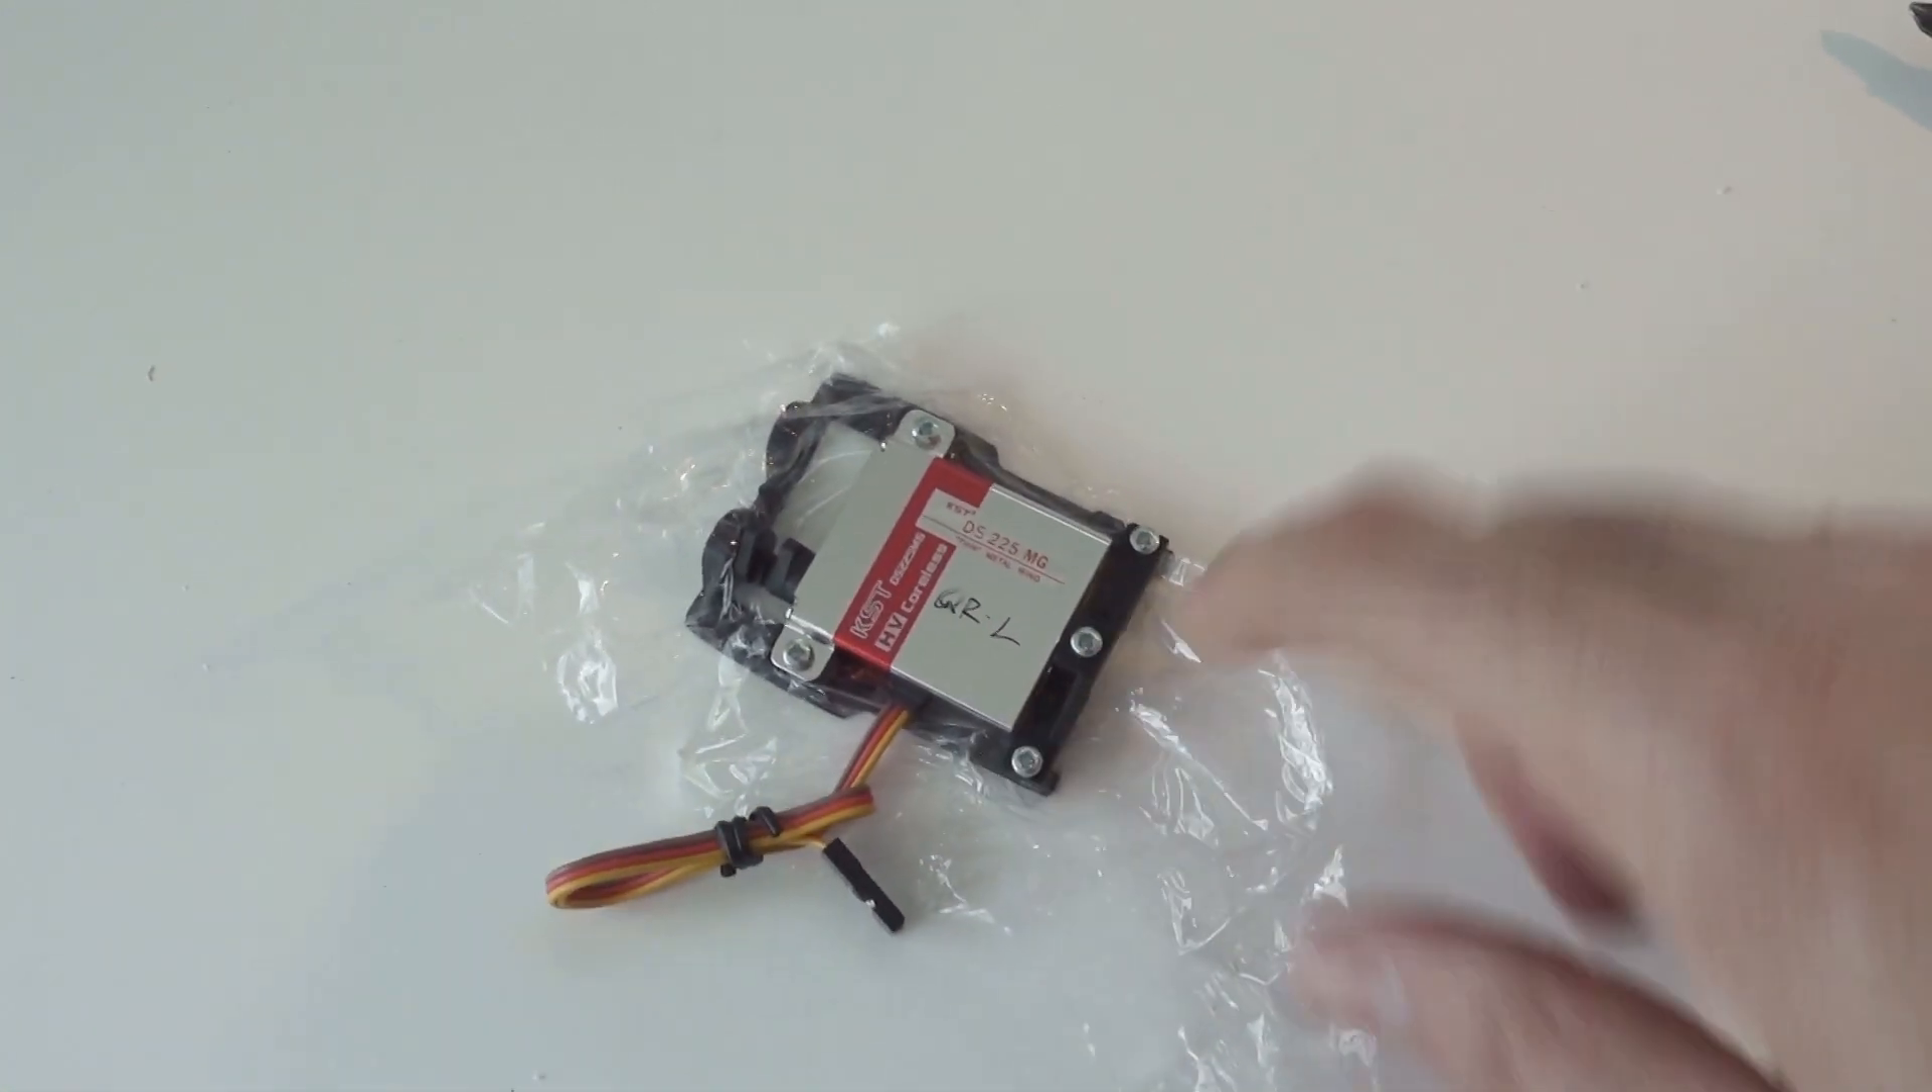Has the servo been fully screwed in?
Yes.